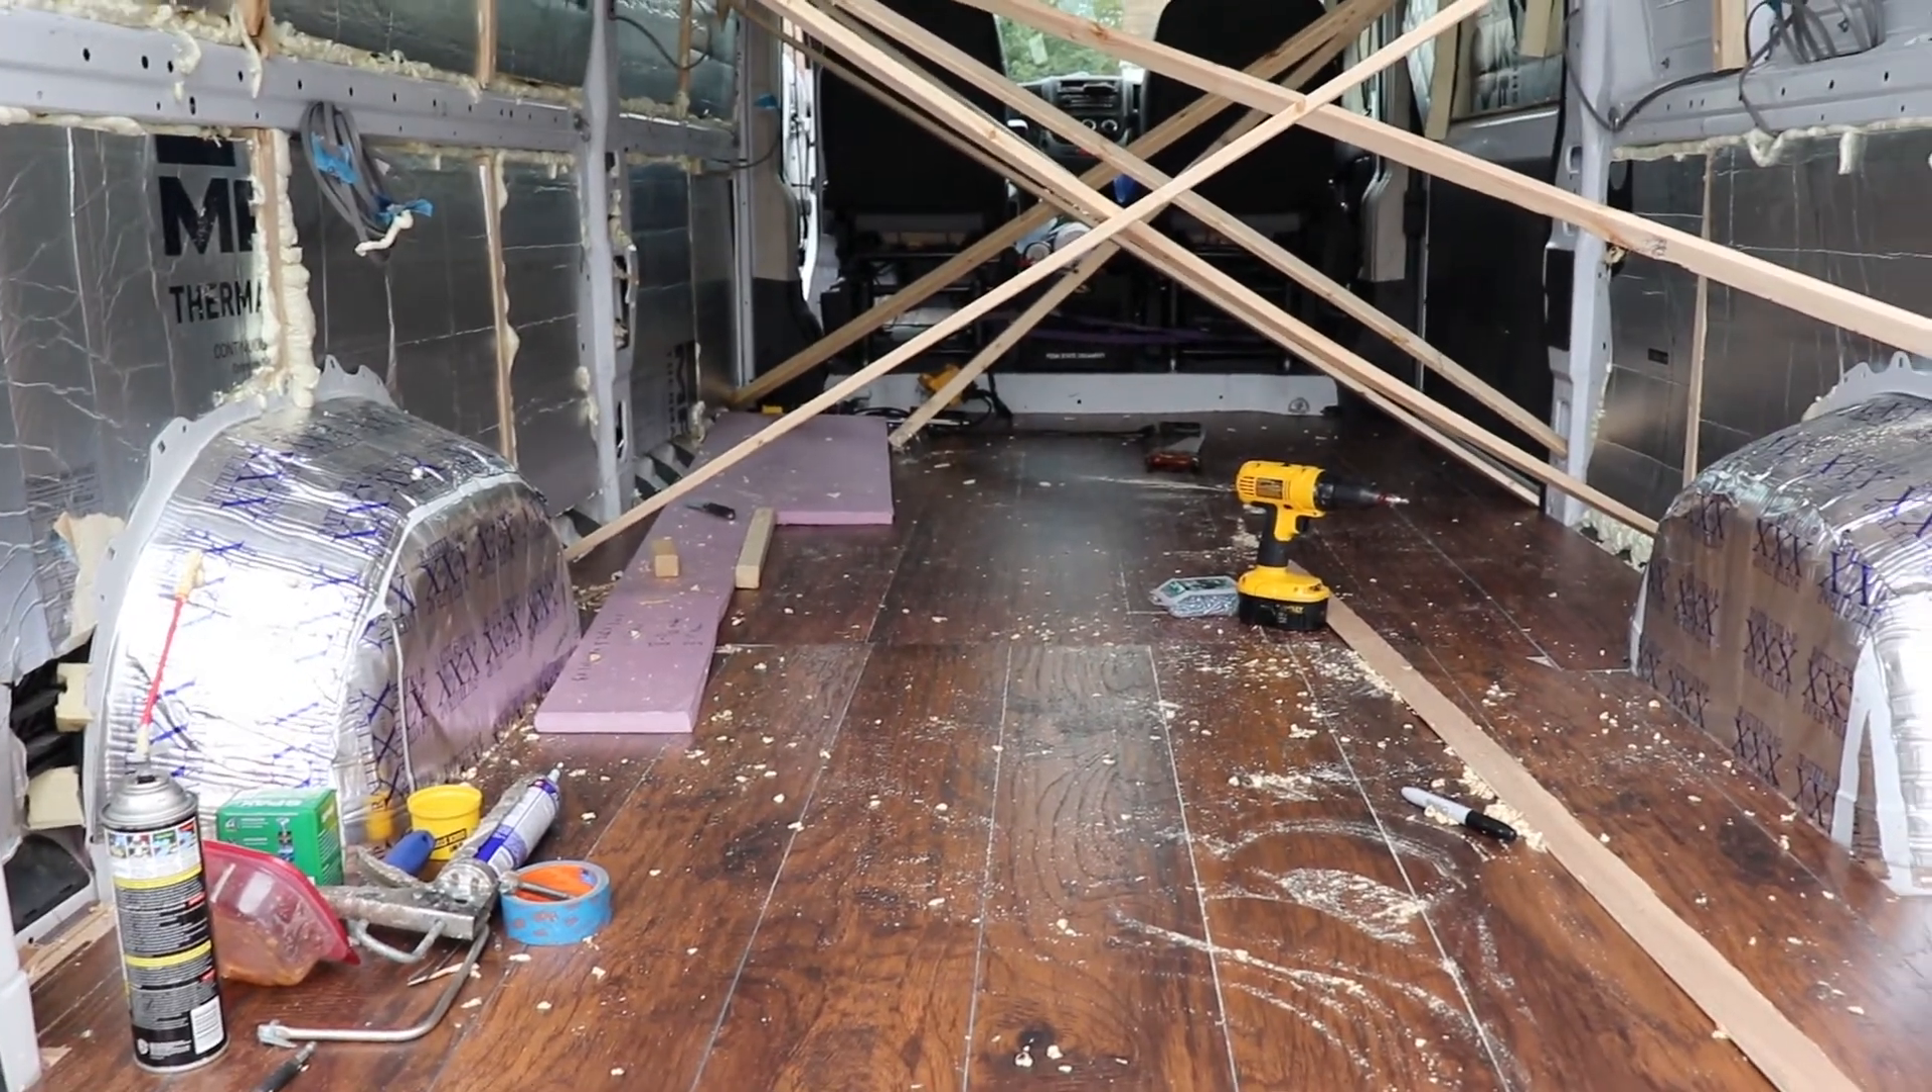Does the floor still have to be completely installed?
No.